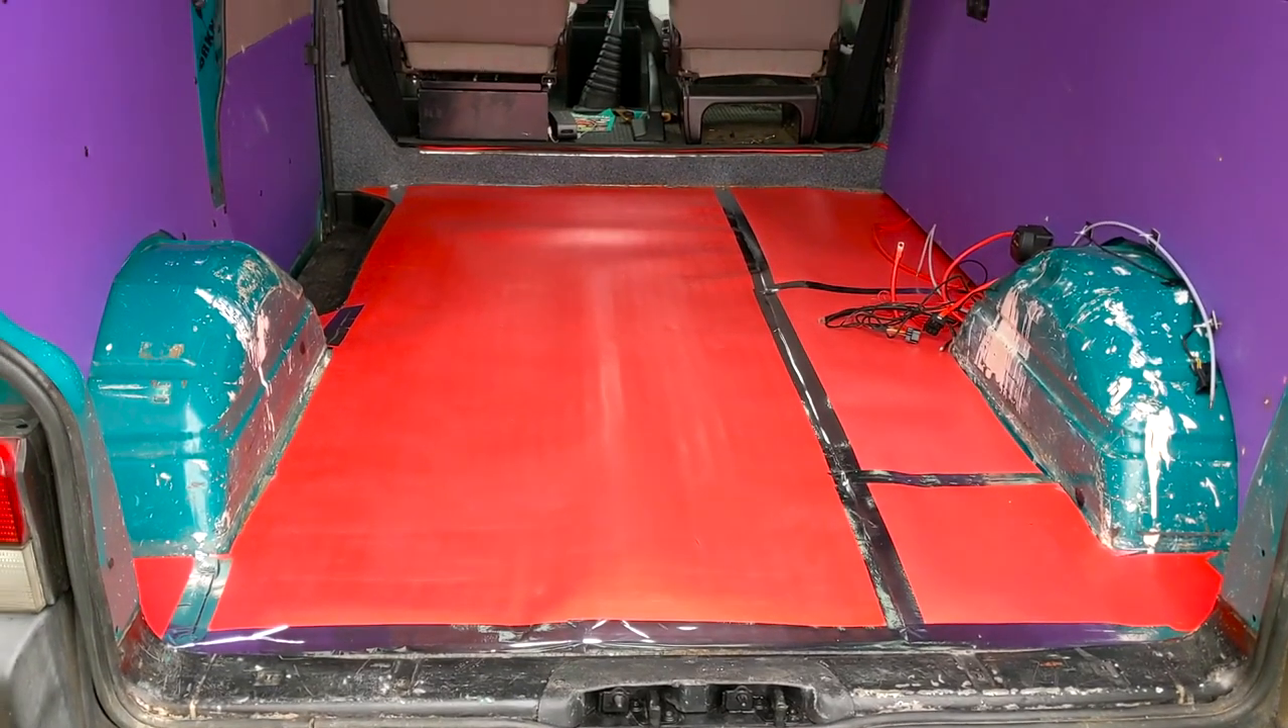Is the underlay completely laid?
Yes.